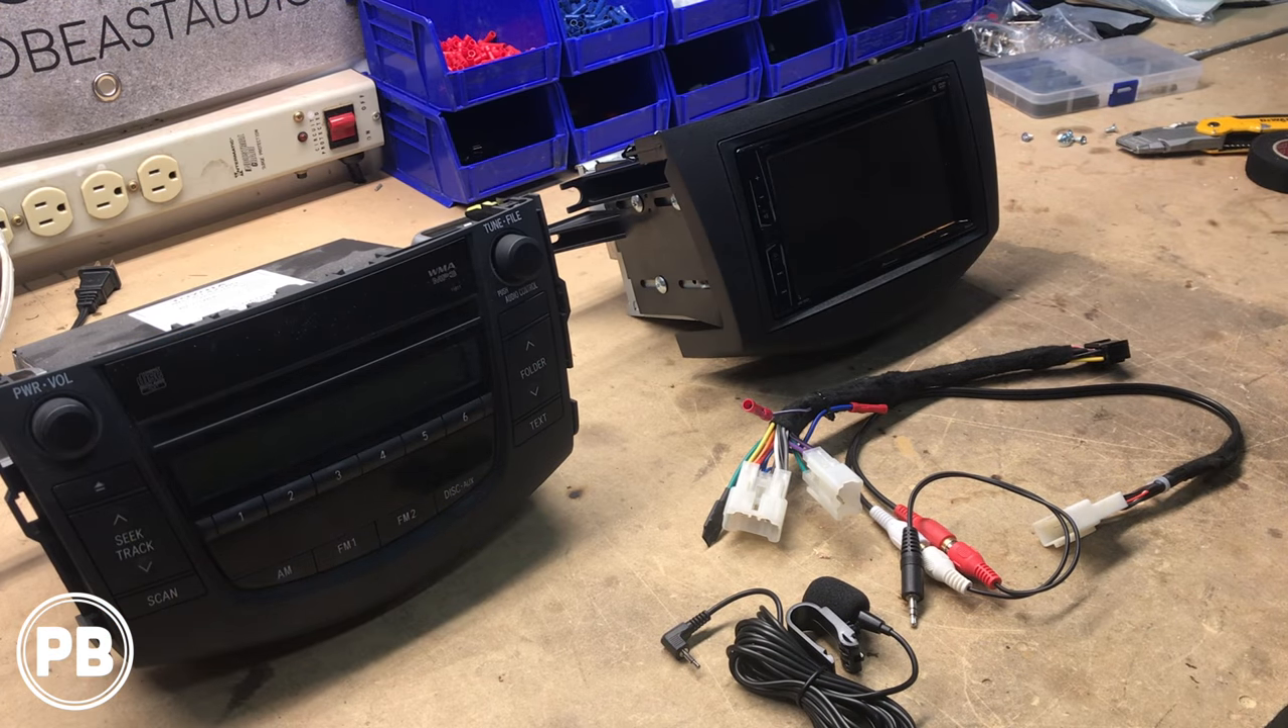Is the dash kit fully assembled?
Yes.